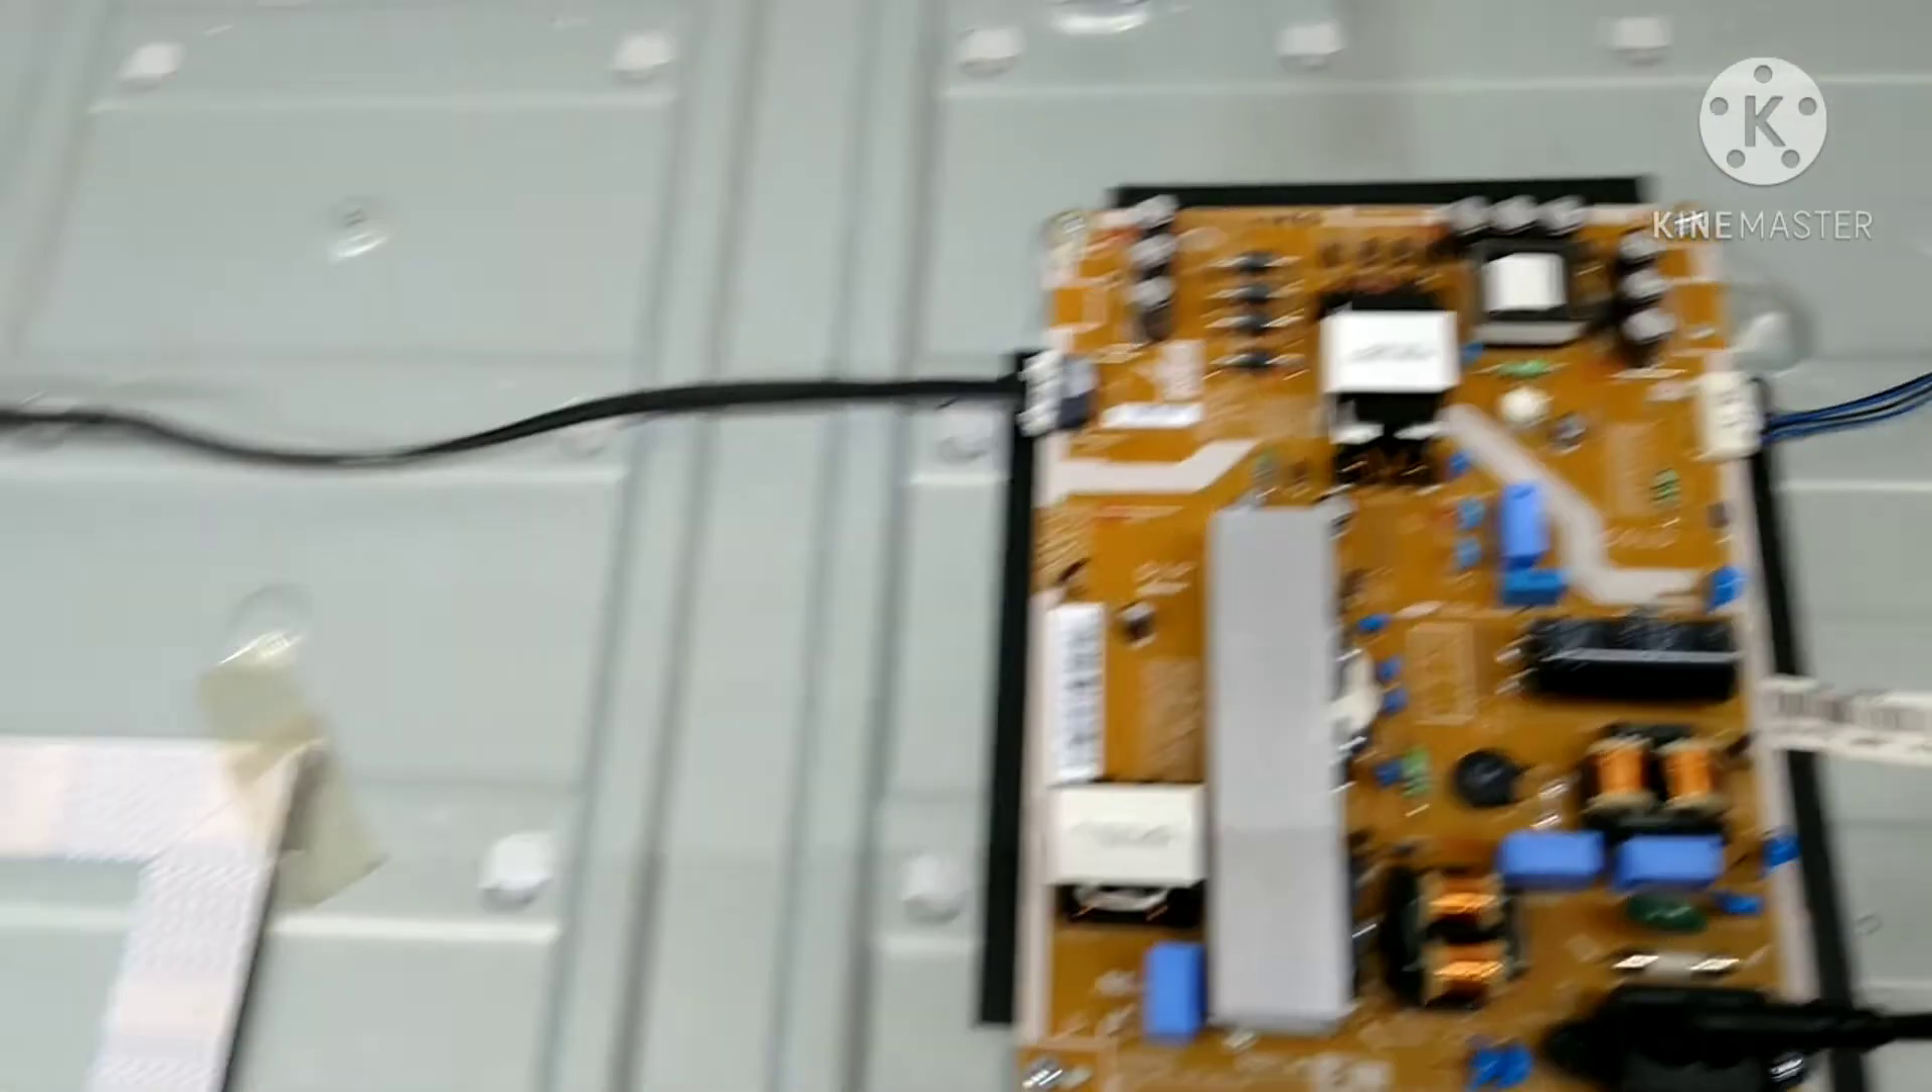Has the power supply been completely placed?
Yes.